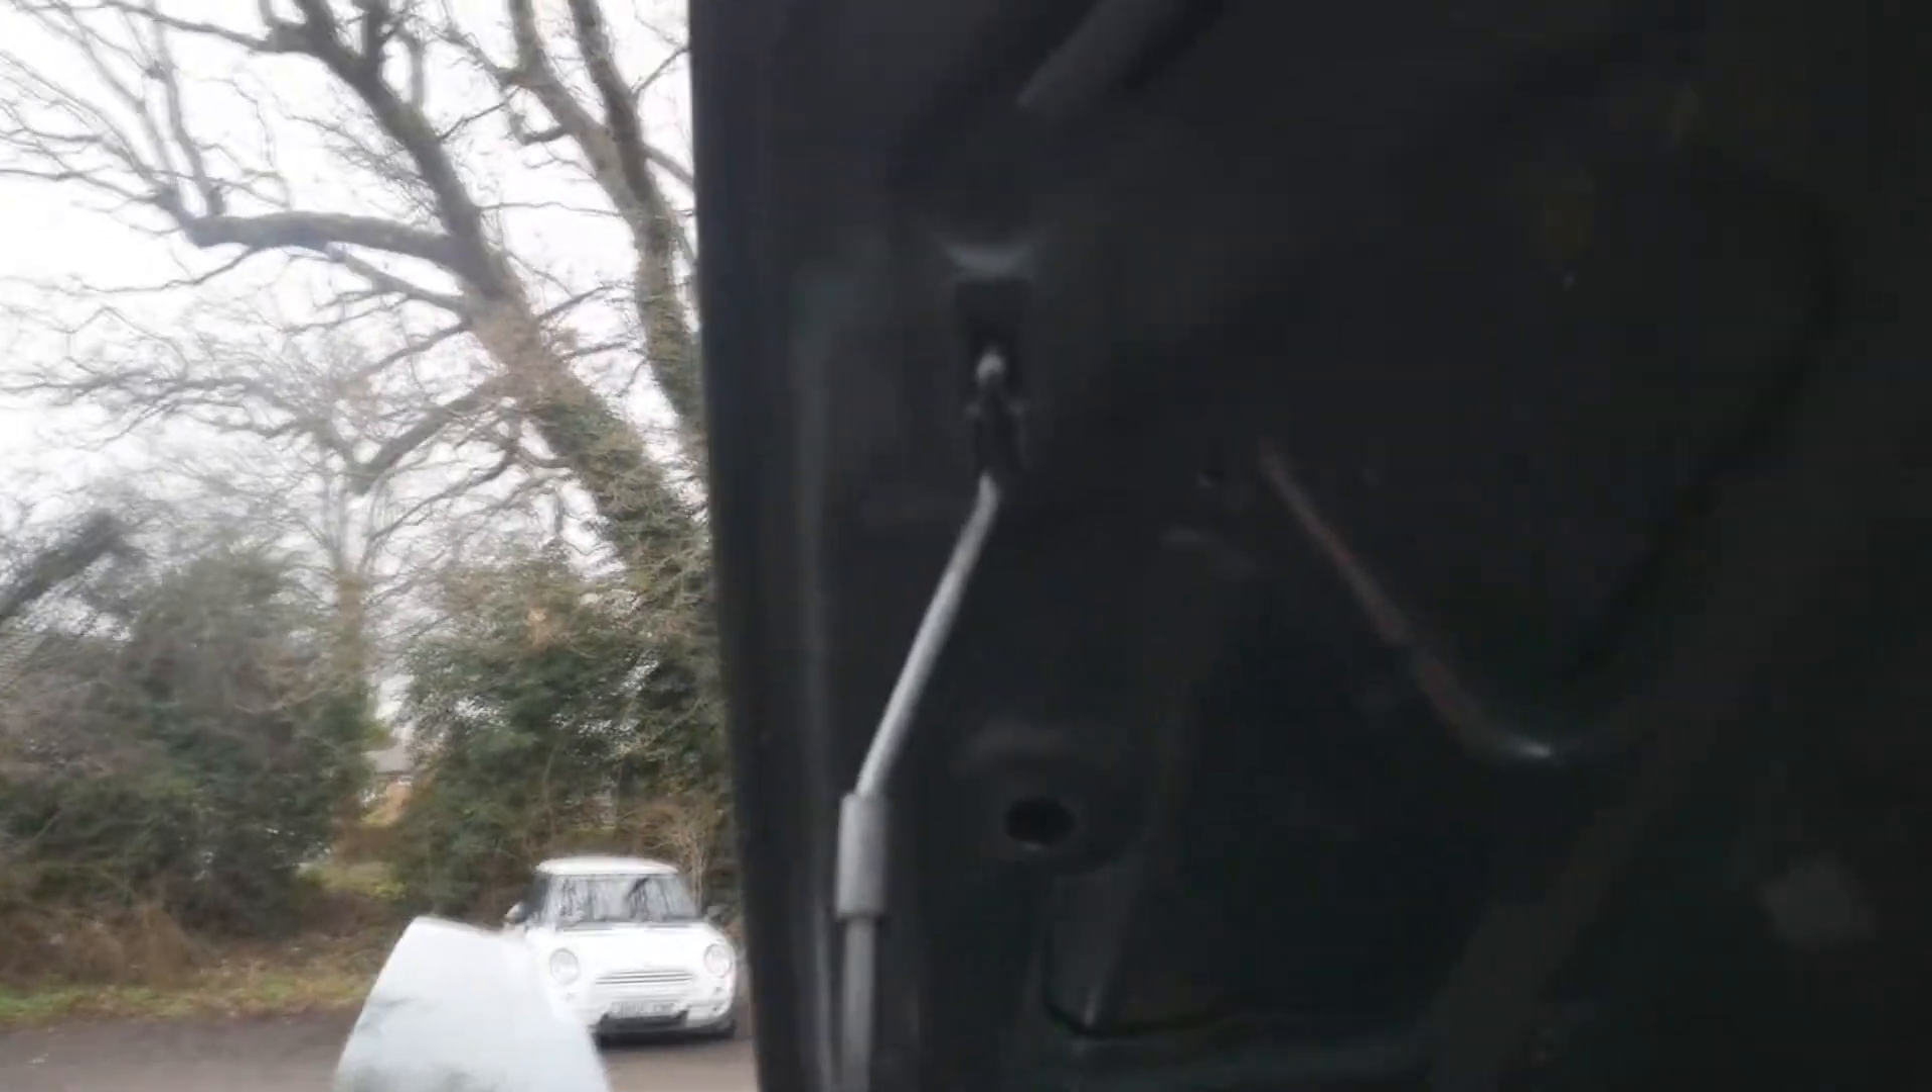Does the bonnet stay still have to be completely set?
No.